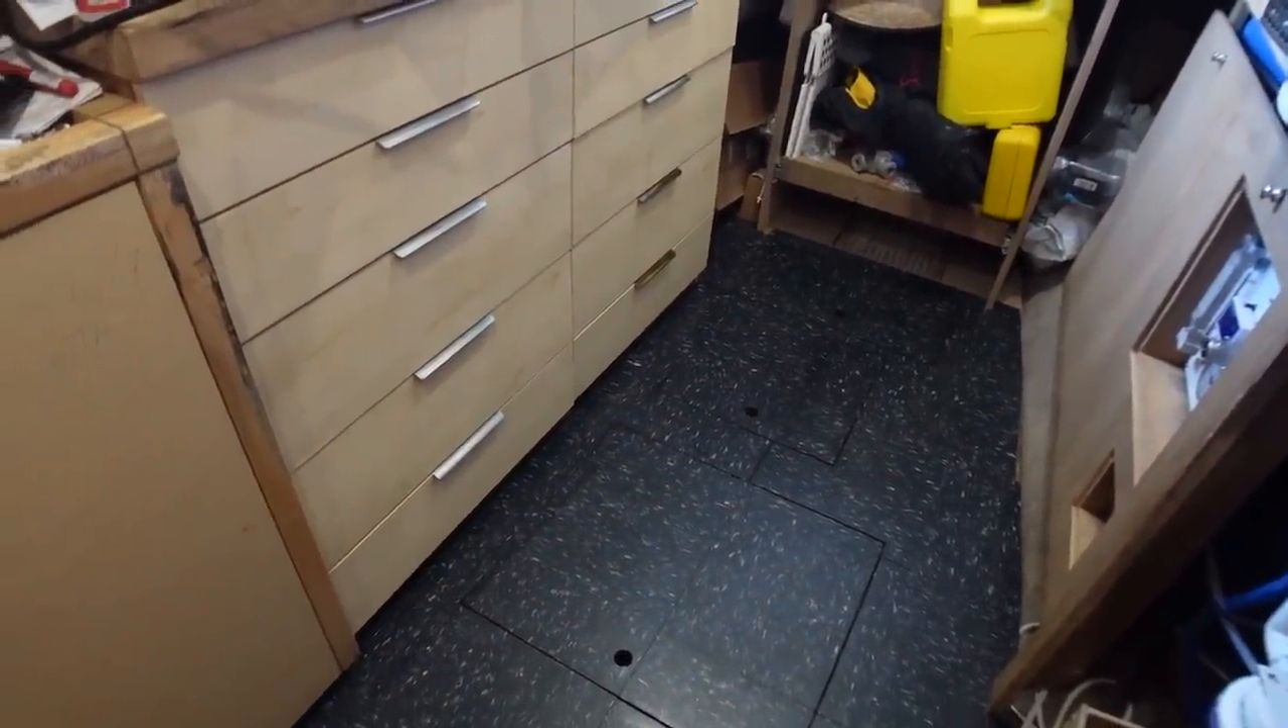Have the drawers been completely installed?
Yes.